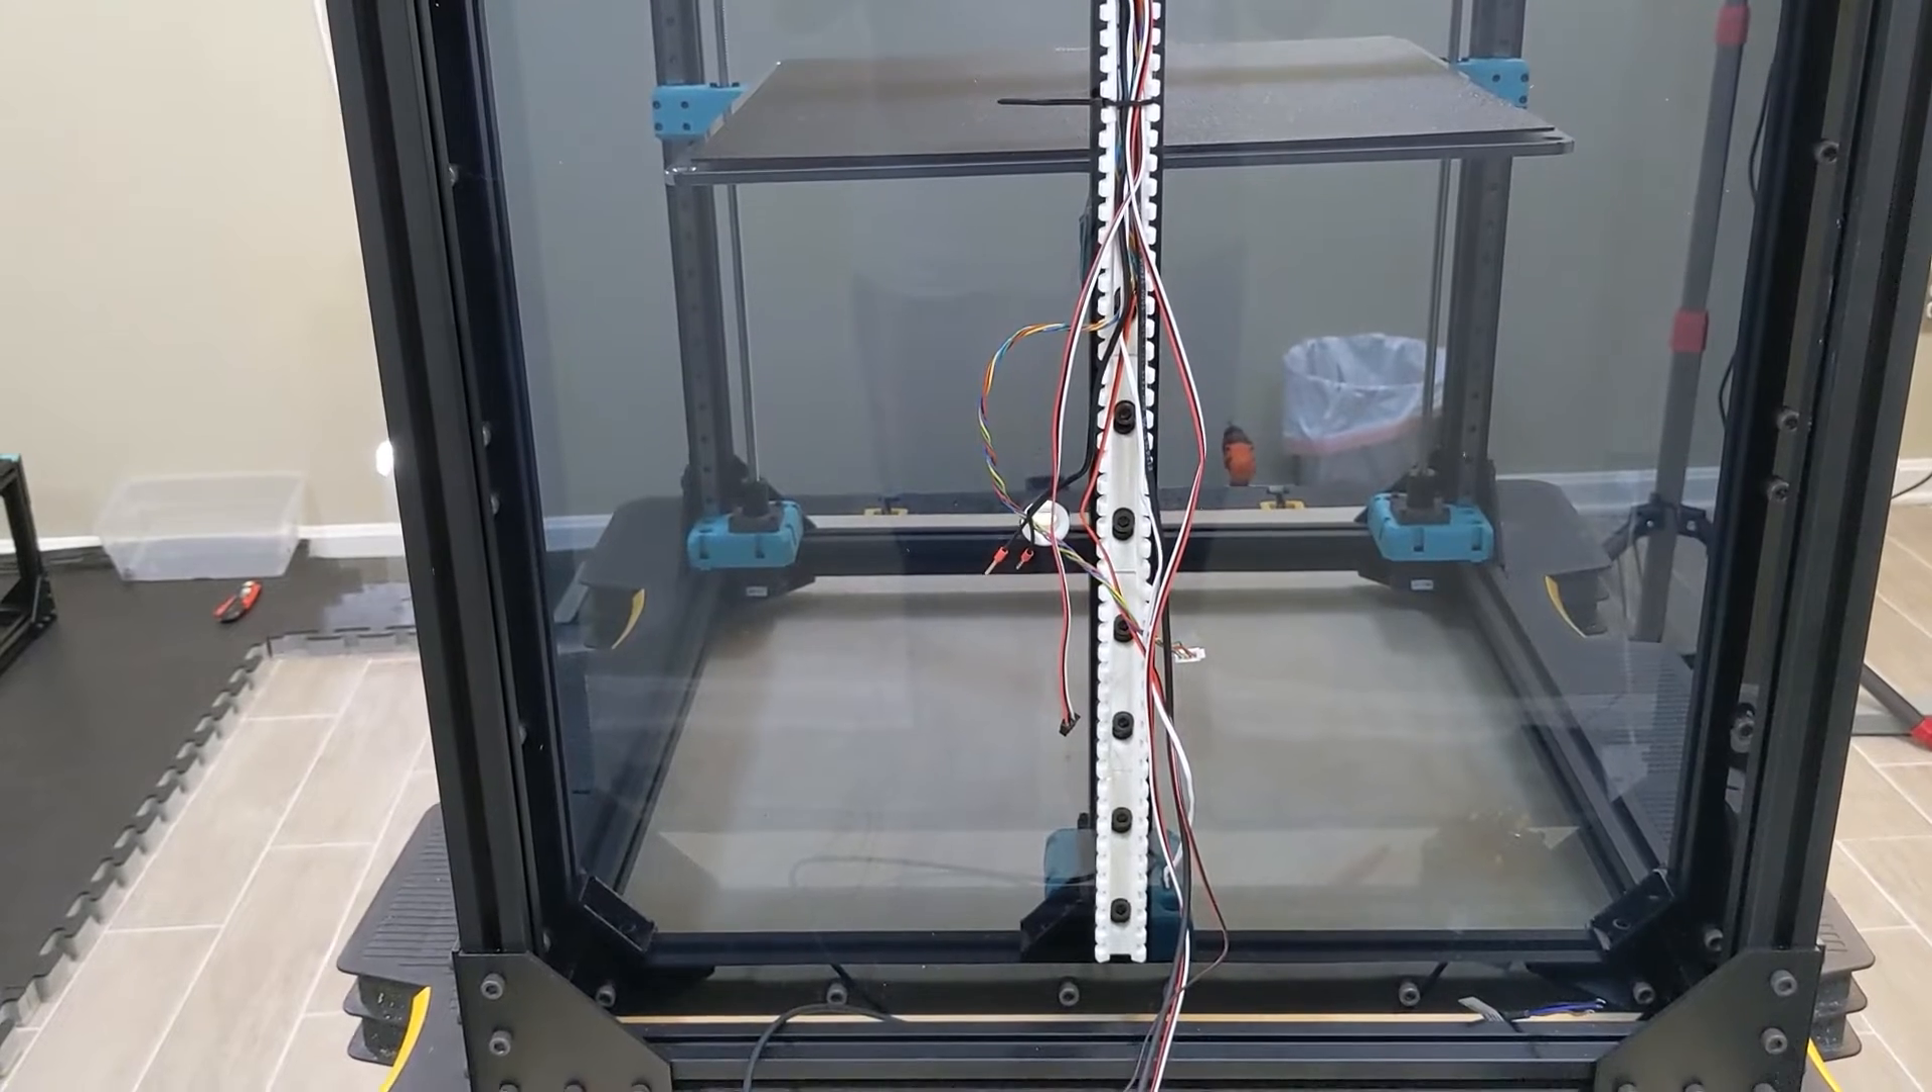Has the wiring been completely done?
No.